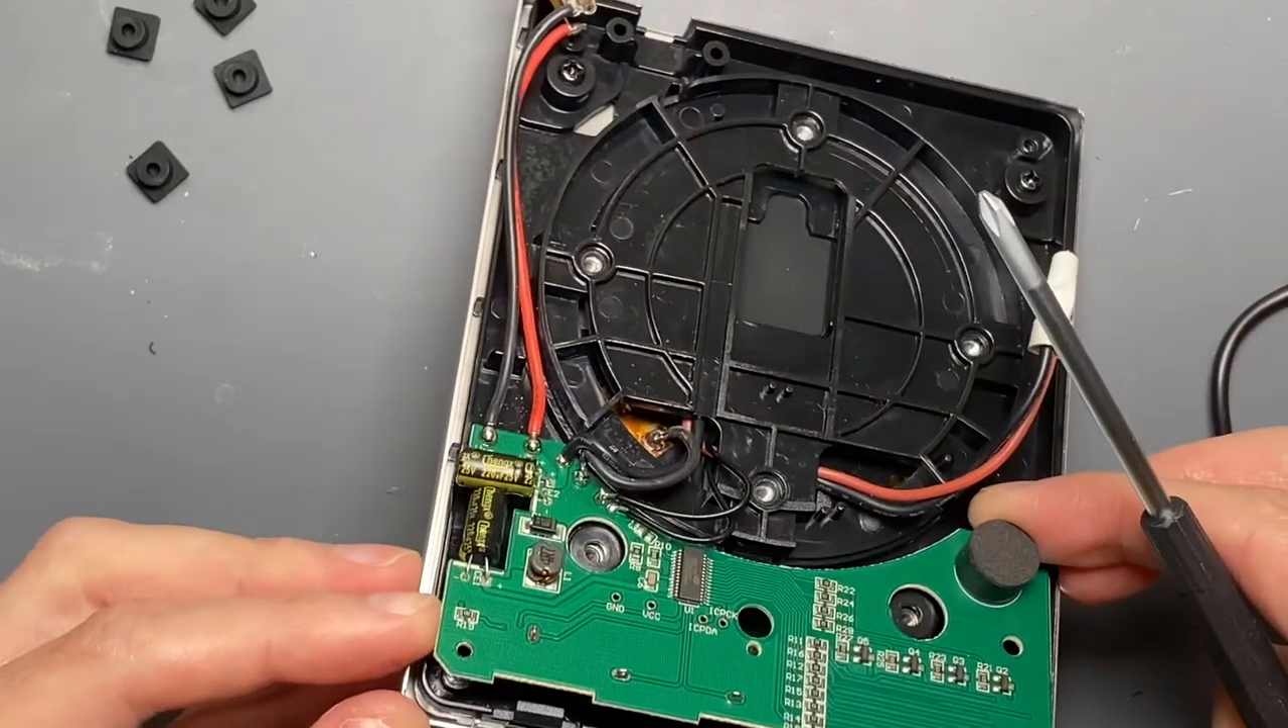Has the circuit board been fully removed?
No.